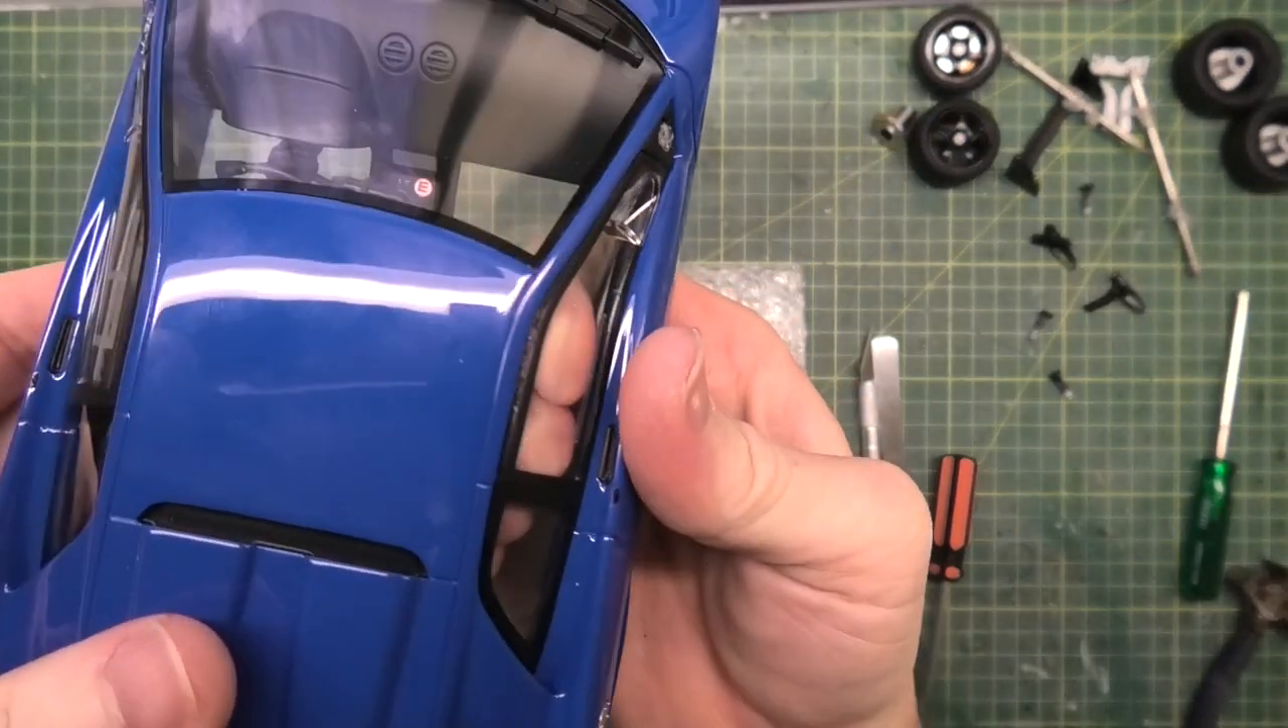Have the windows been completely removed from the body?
No.